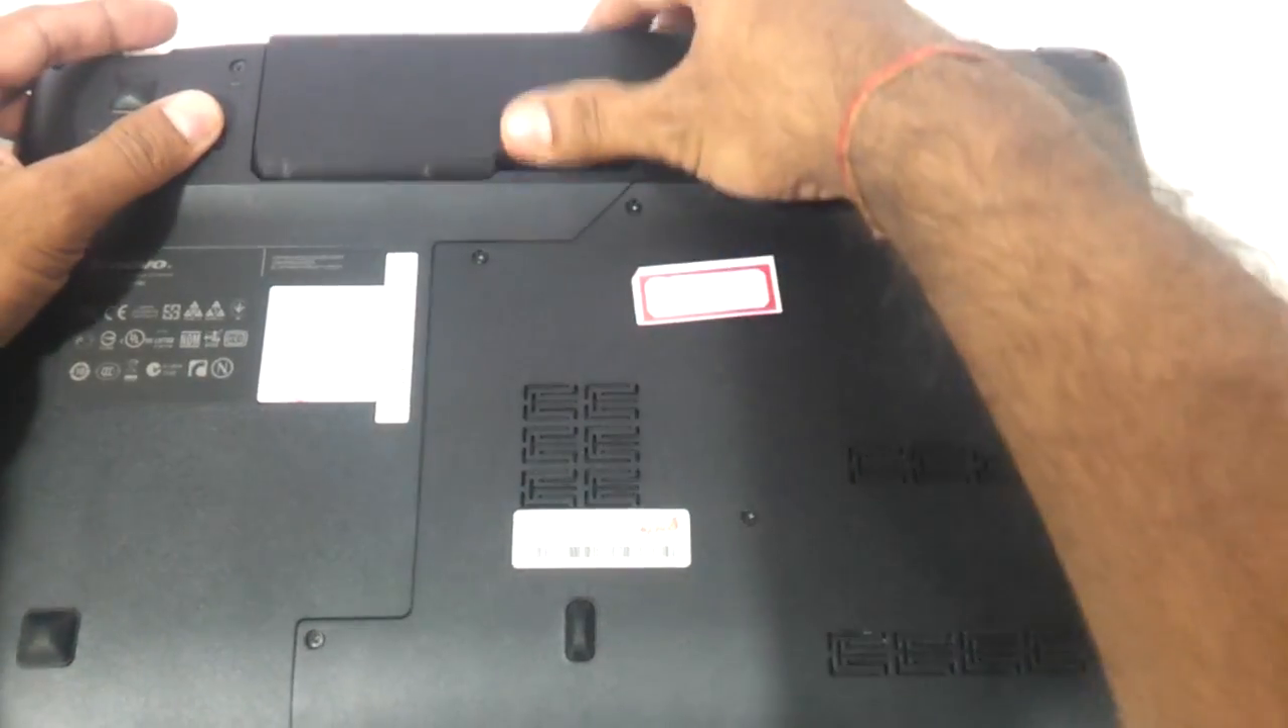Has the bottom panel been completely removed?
No.